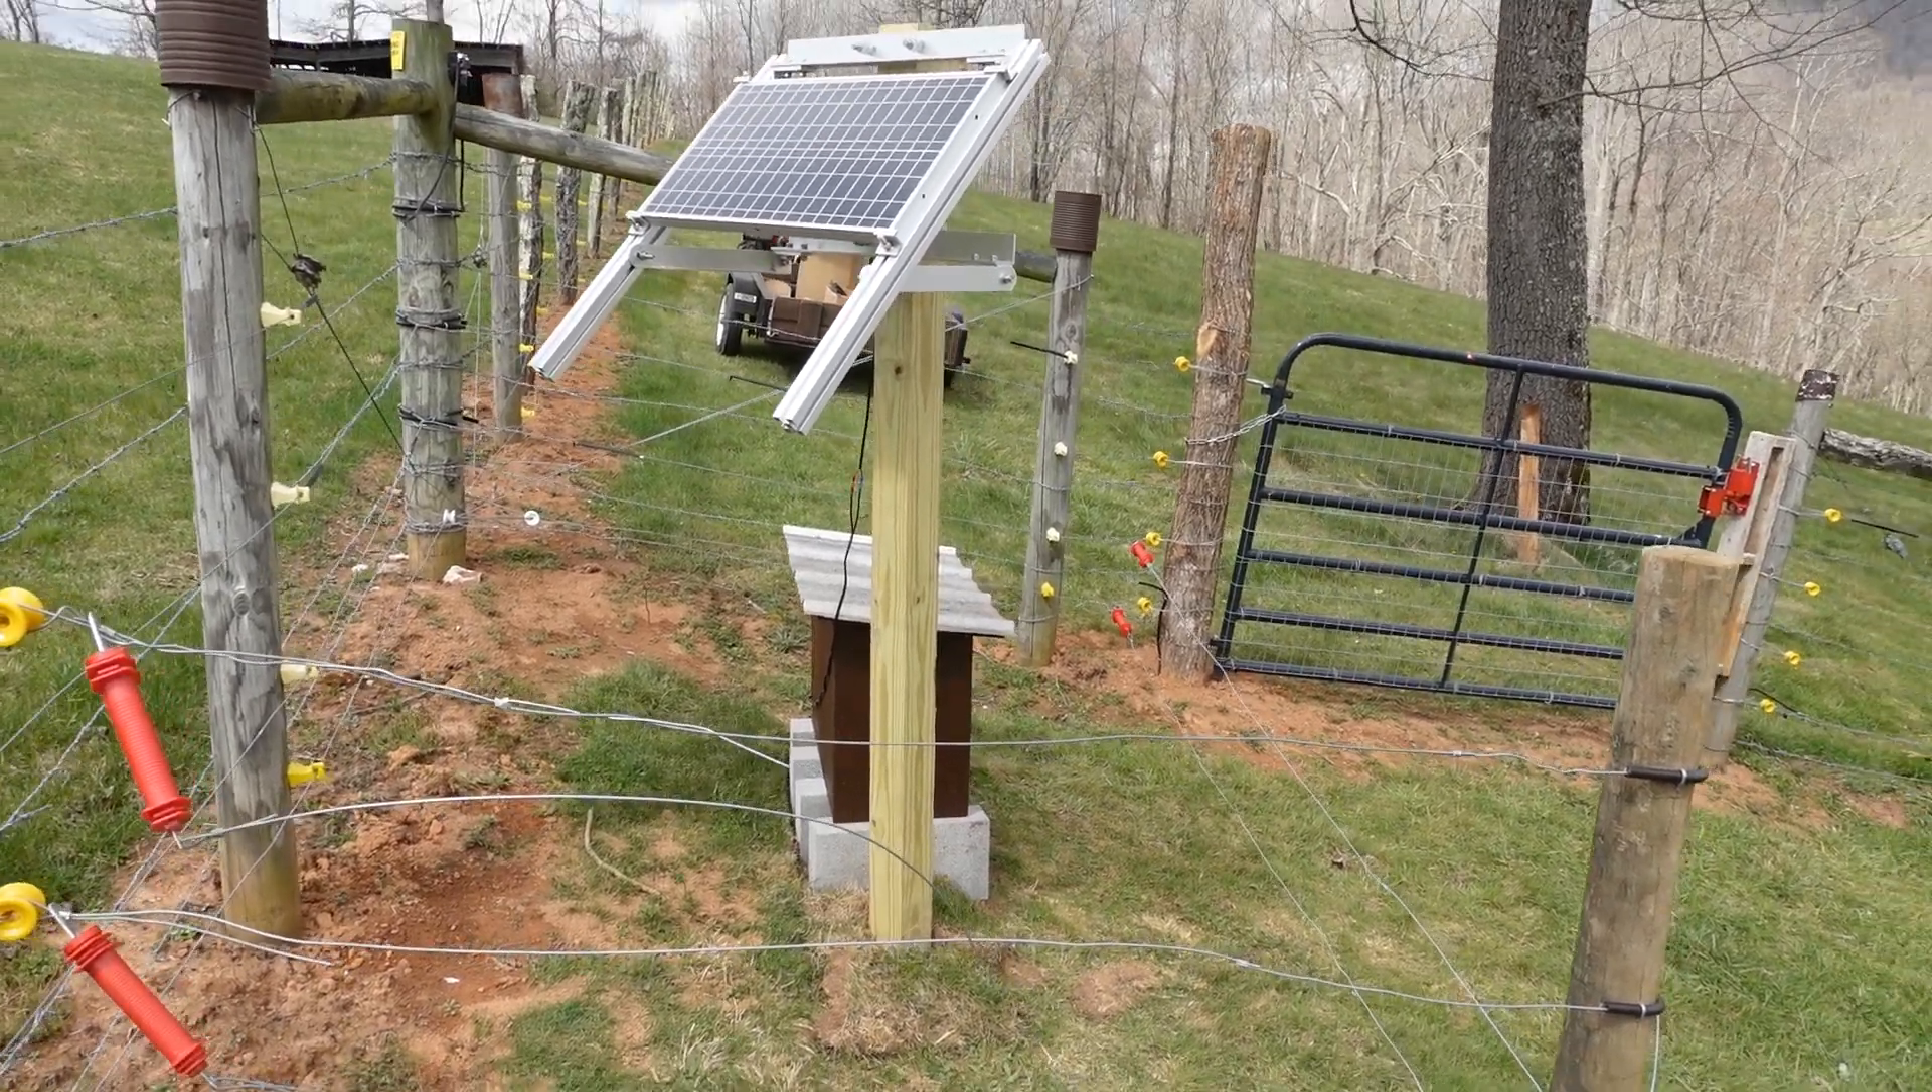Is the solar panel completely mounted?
Yes.